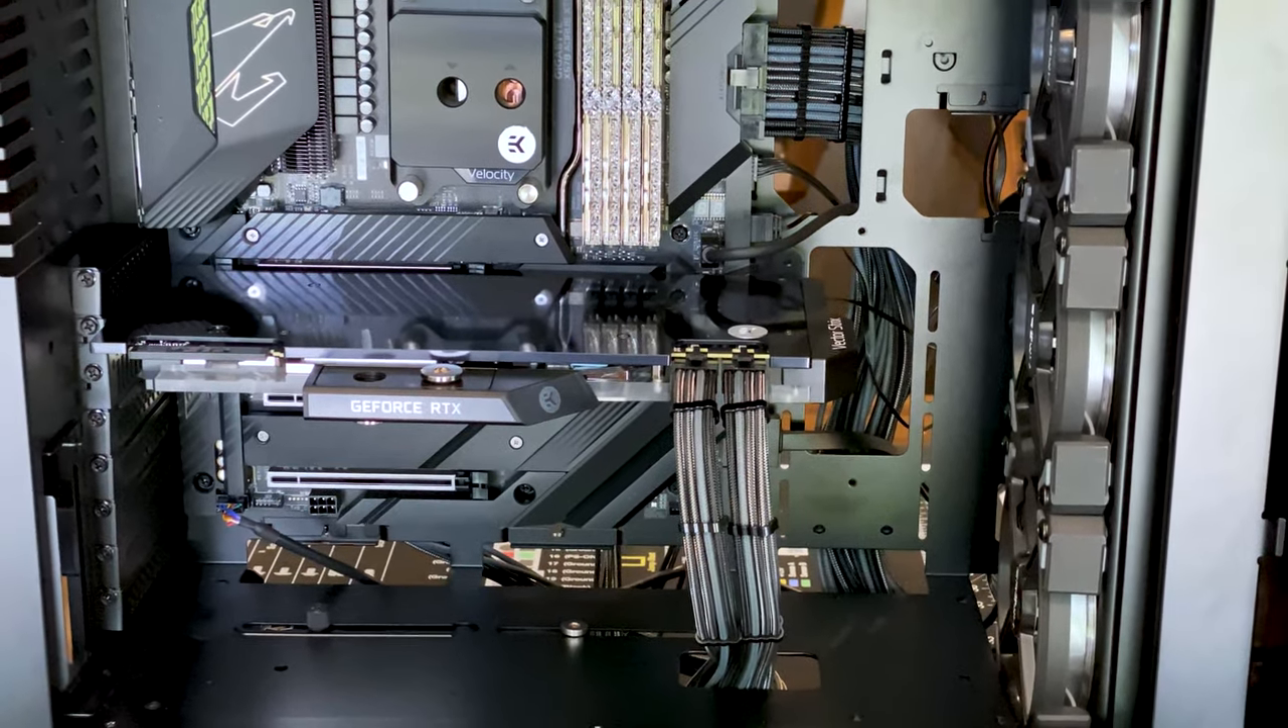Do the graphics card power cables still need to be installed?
No.